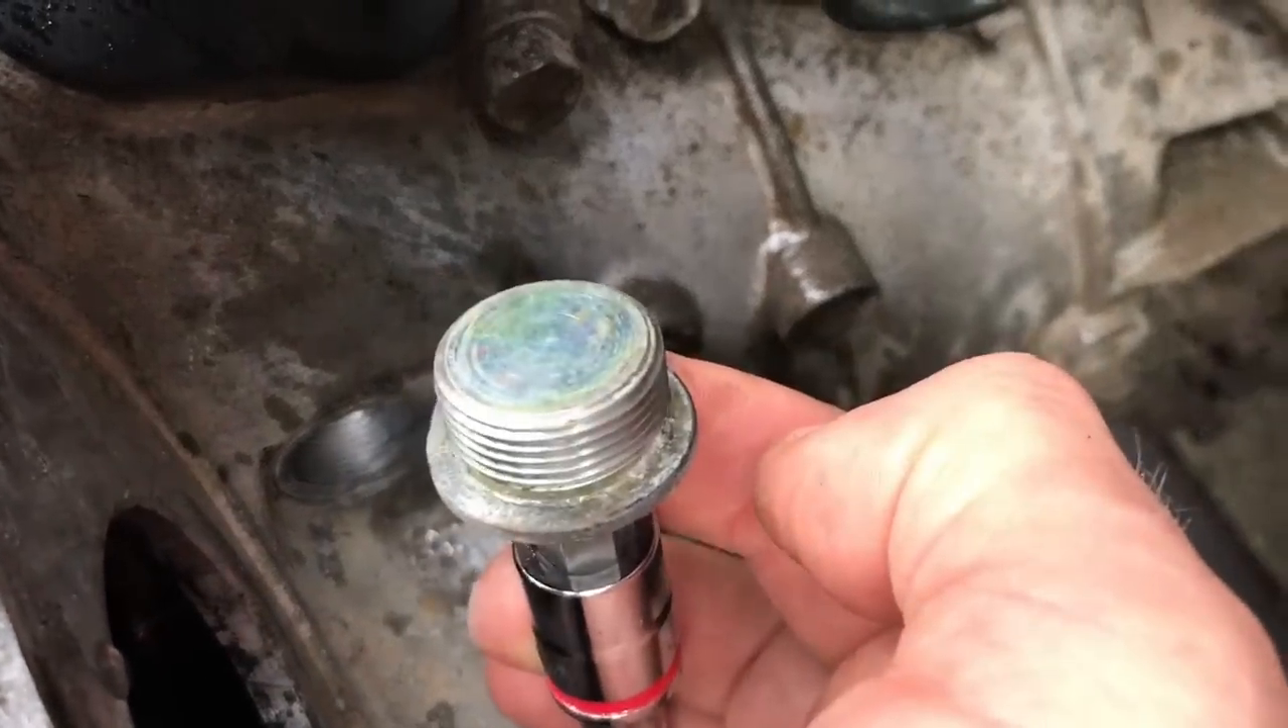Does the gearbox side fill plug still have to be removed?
No.